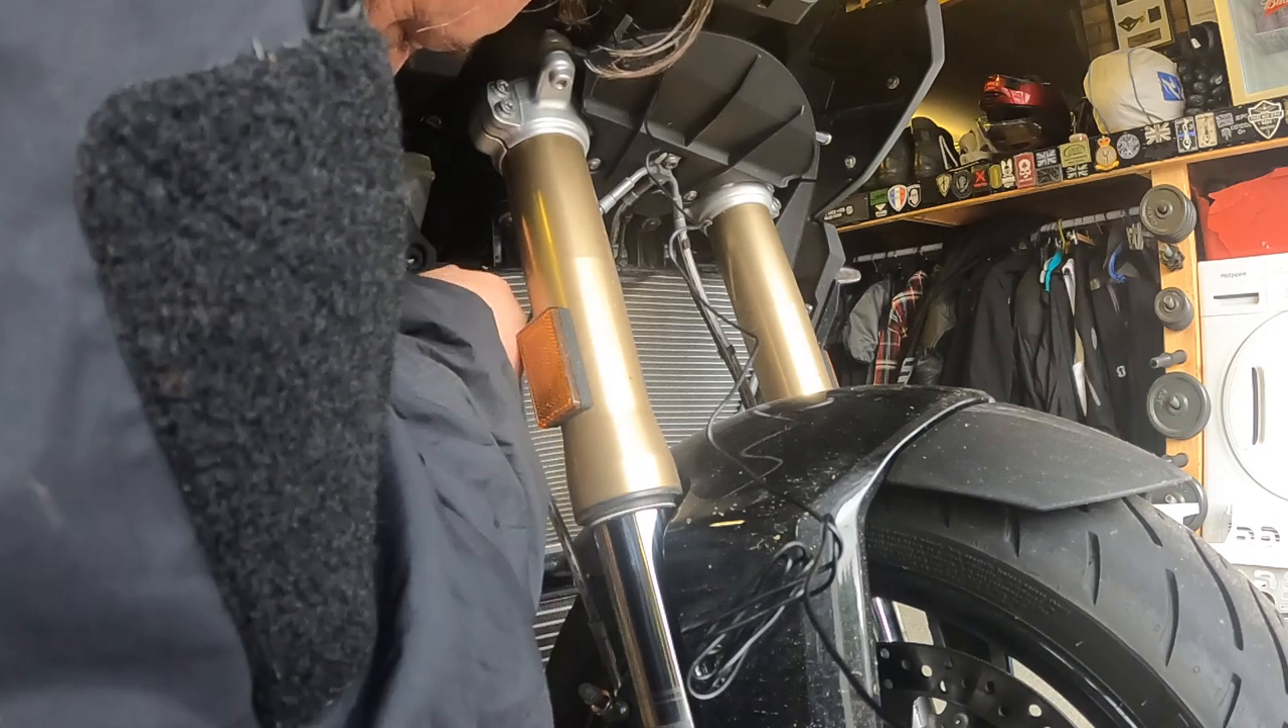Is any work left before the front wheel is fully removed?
Yes.